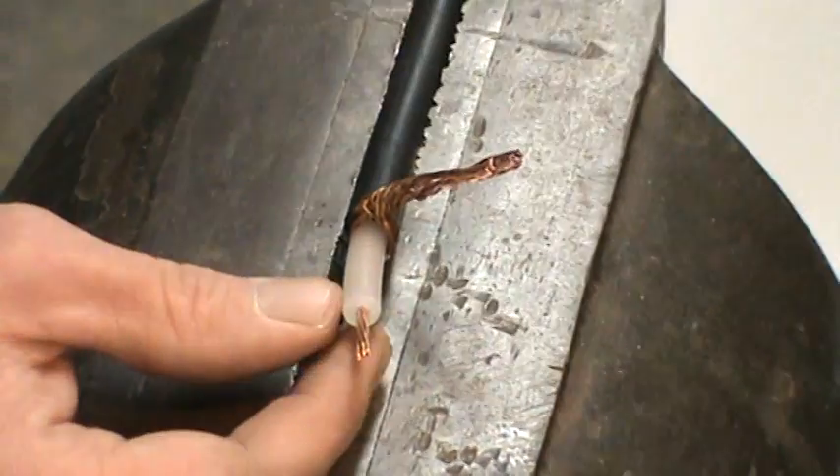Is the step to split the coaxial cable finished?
Yes.